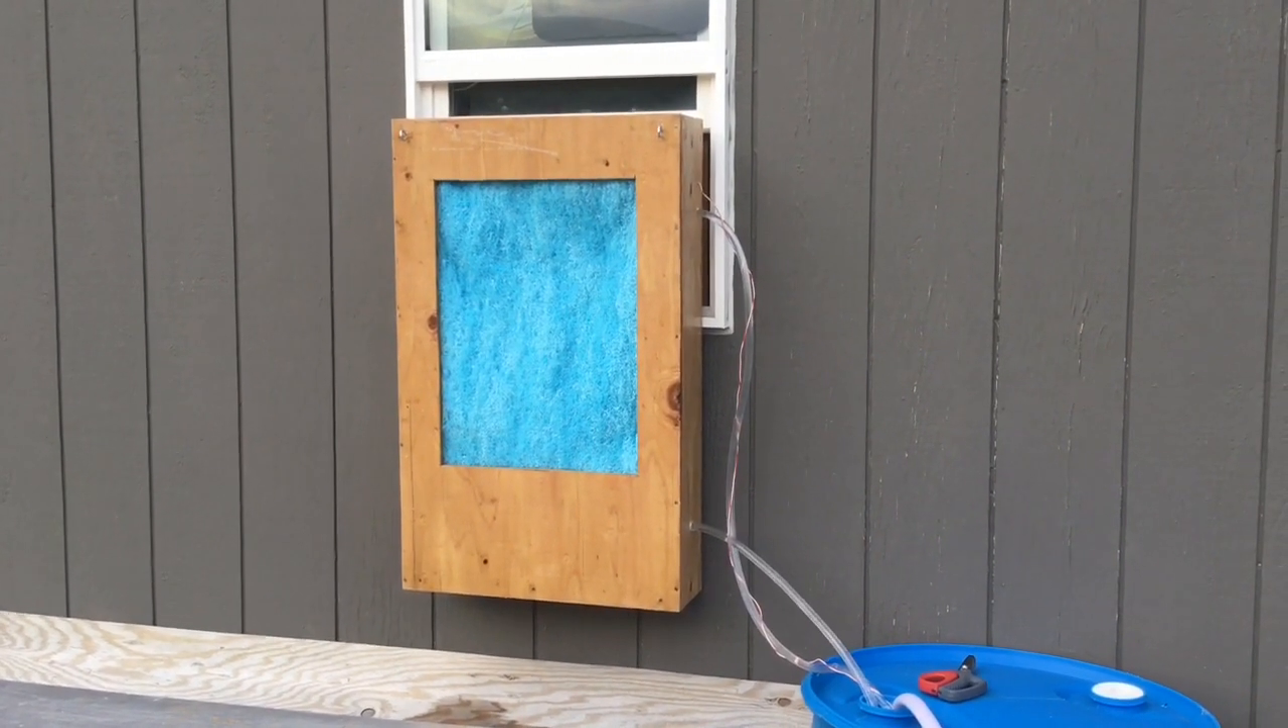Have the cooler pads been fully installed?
Yes.